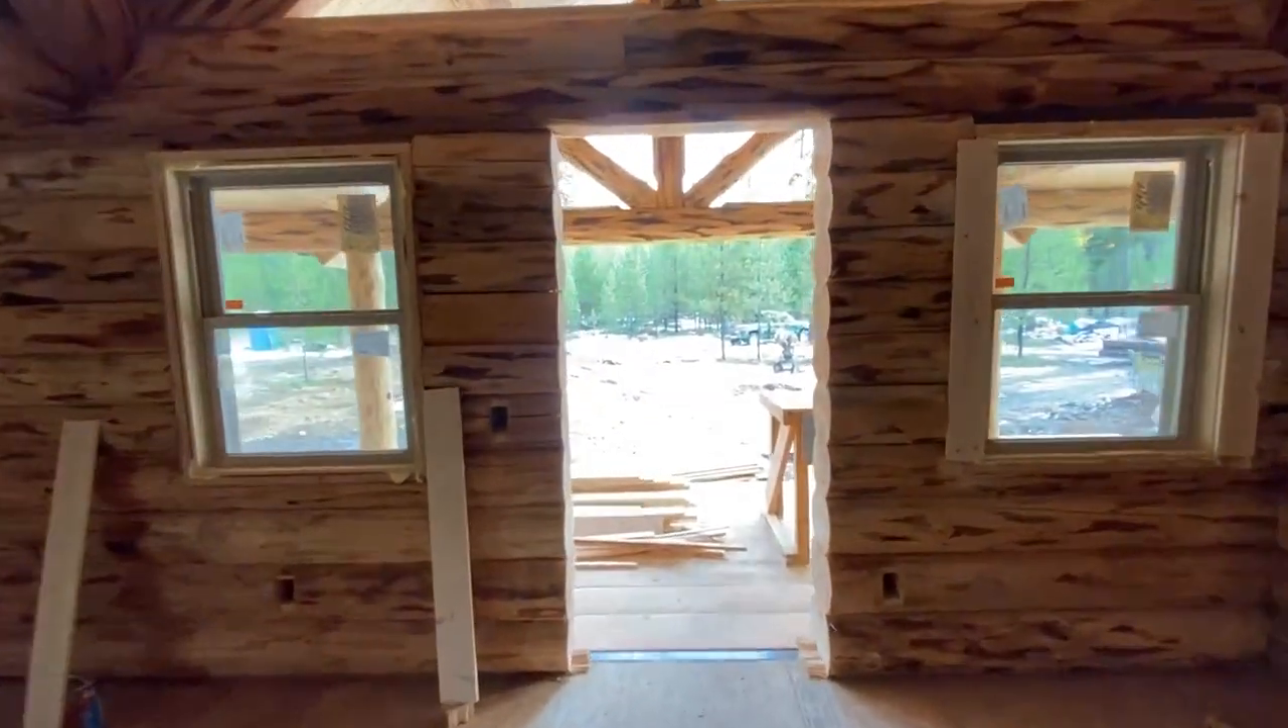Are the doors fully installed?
No.